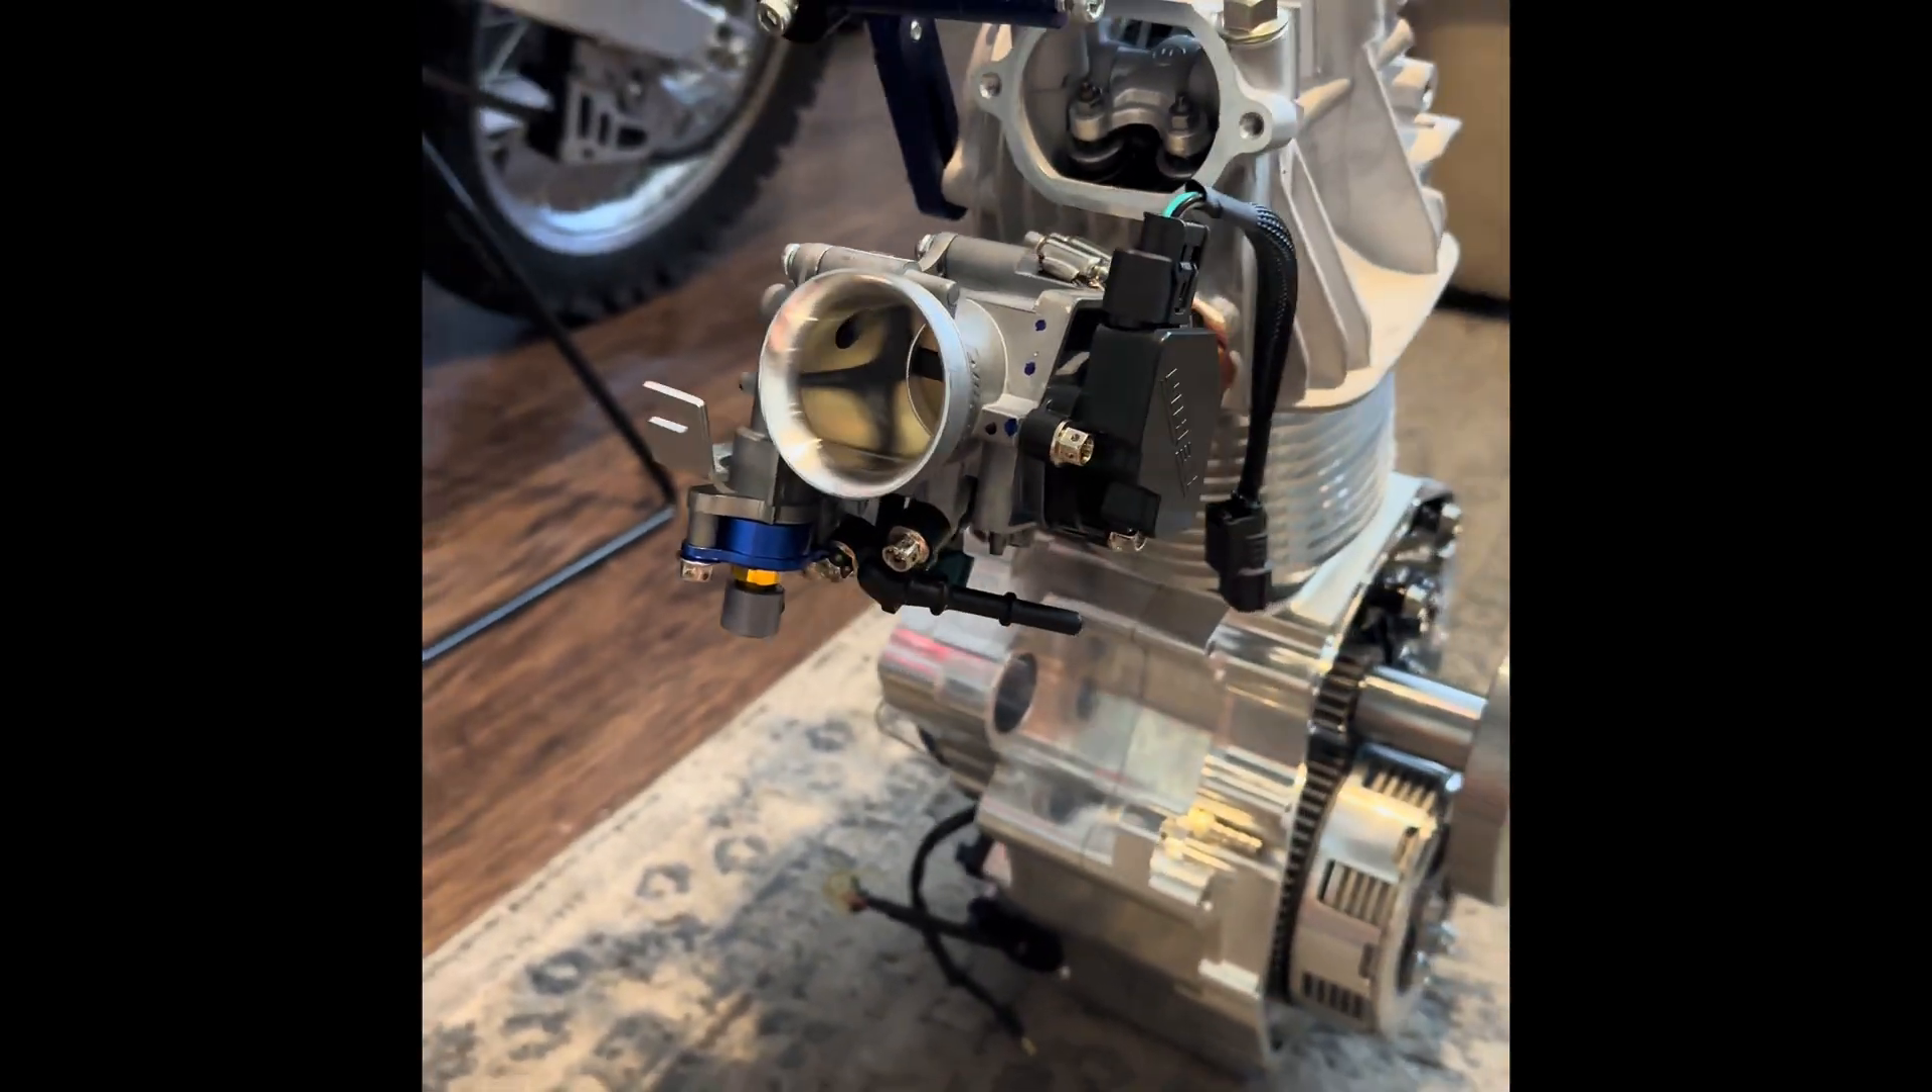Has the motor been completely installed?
No.